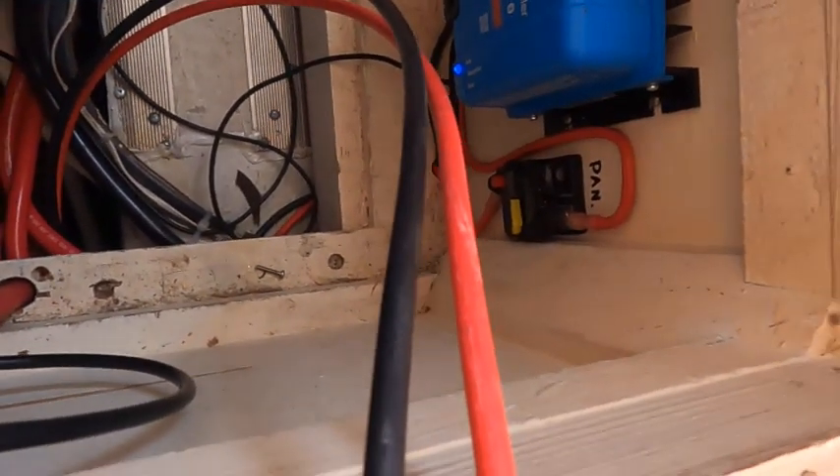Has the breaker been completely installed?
Yes.